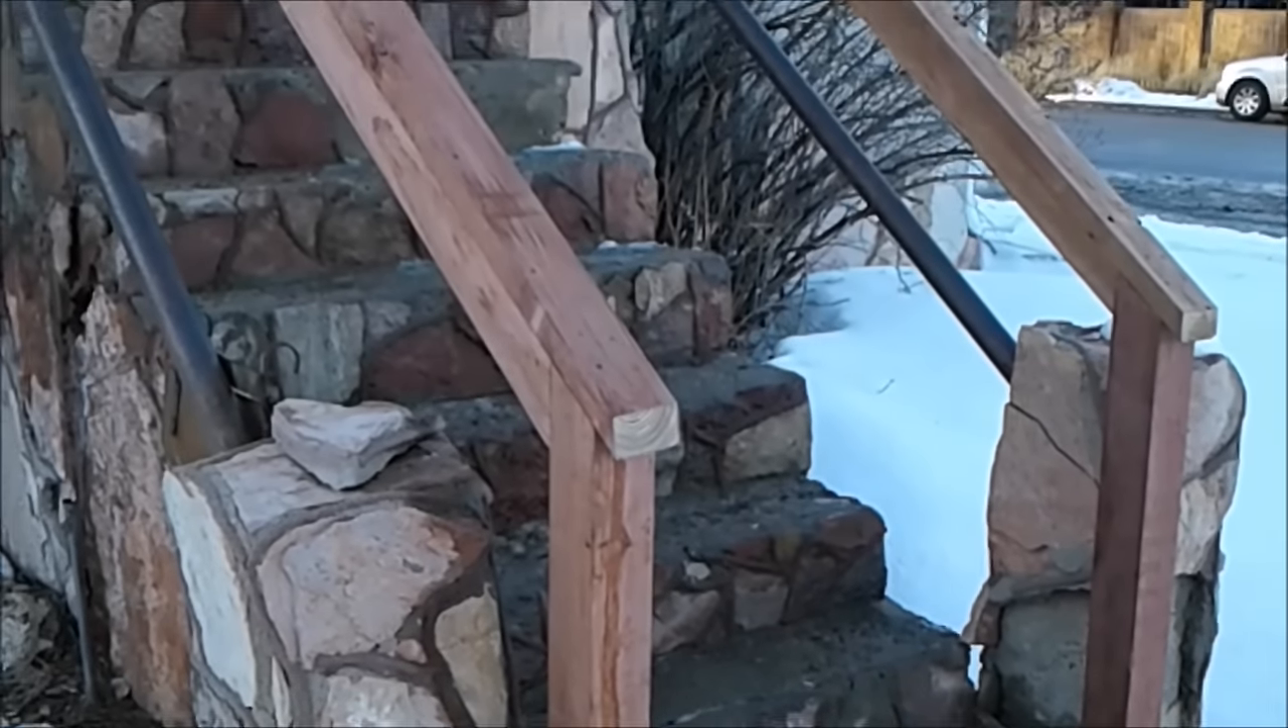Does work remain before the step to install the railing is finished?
No.